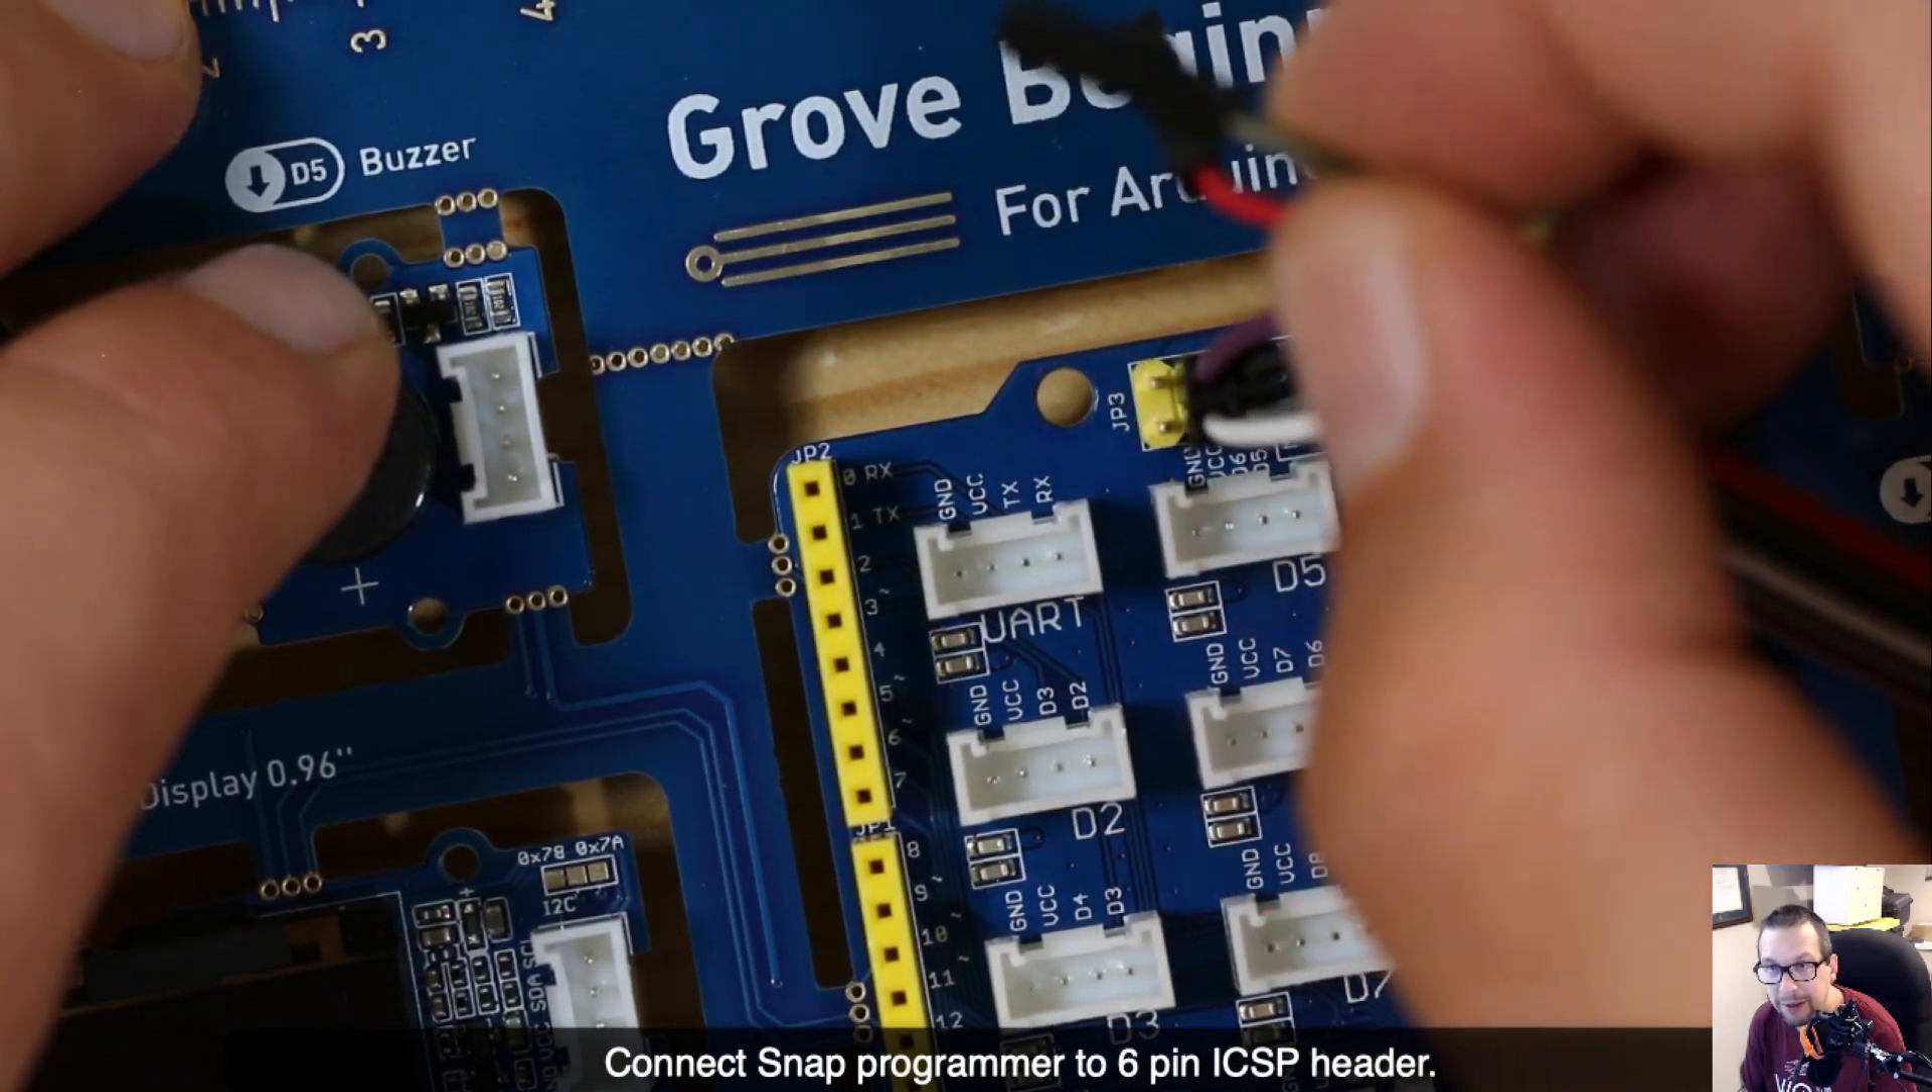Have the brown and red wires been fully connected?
No.